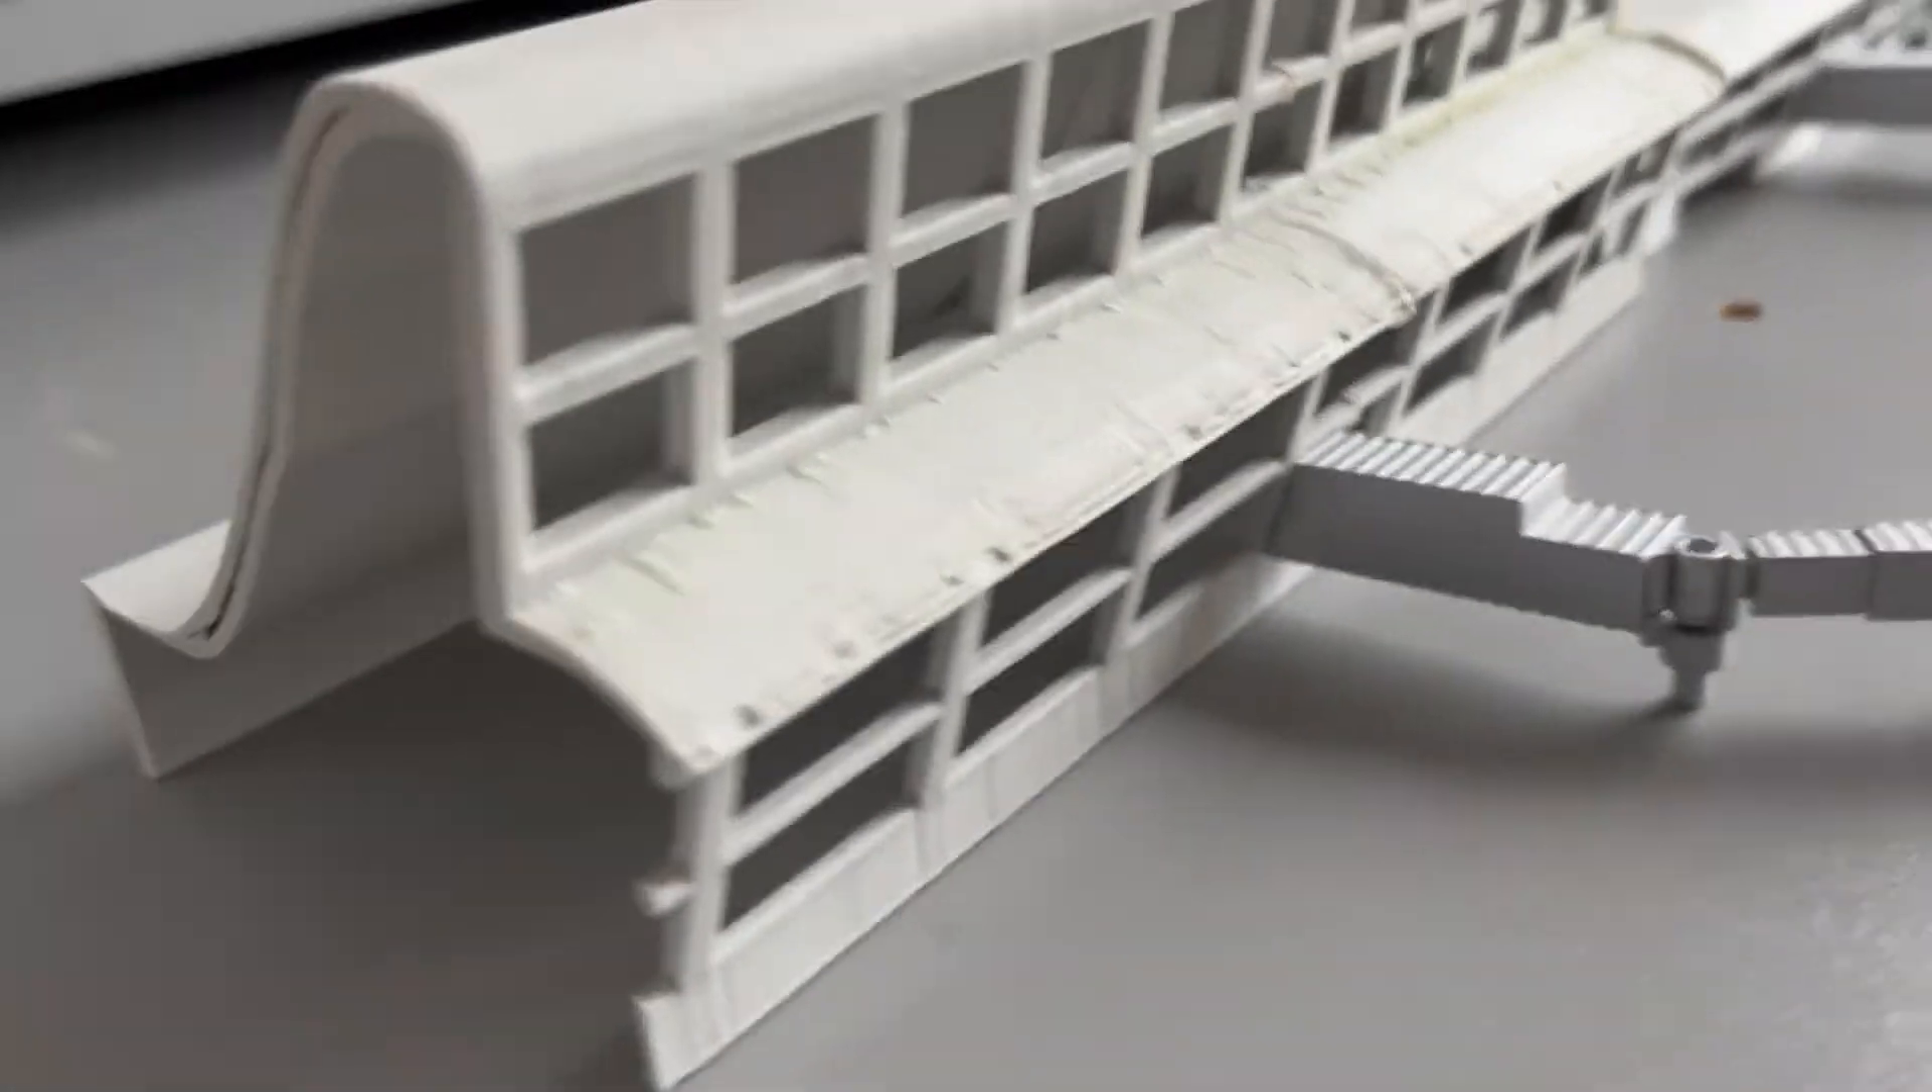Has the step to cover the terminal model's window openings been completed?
No.